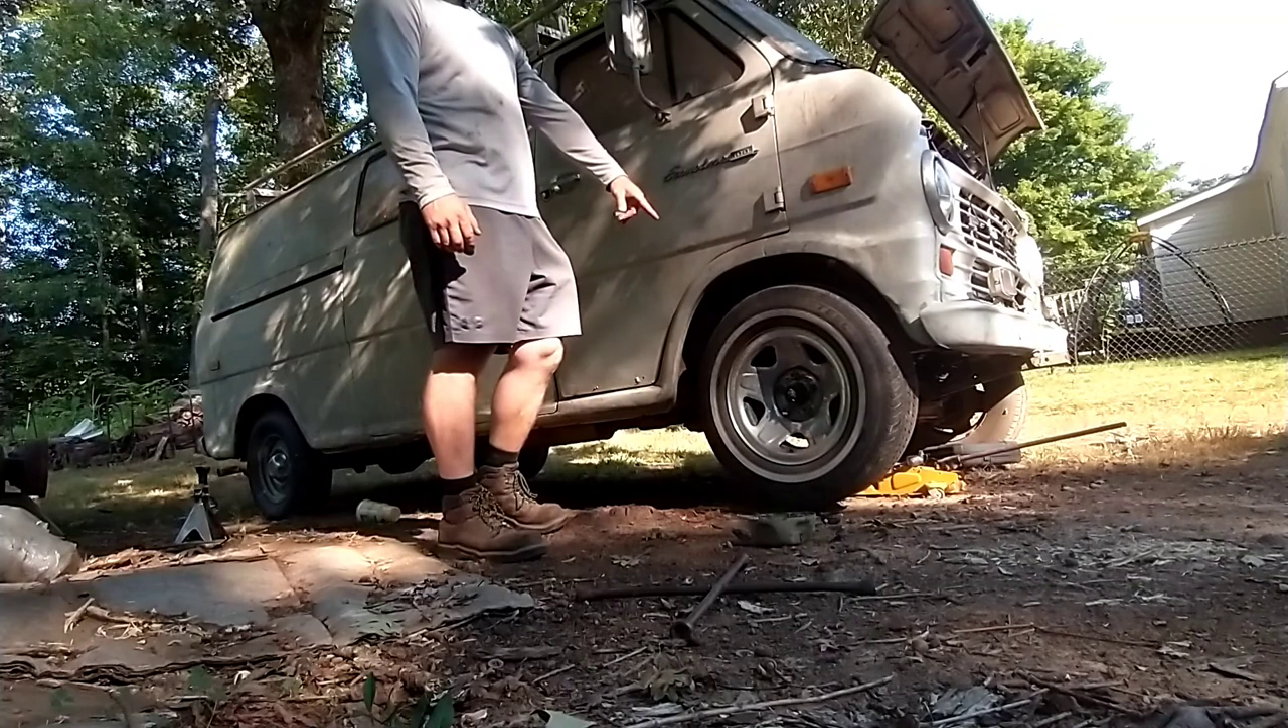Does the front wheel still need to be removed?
Yes.